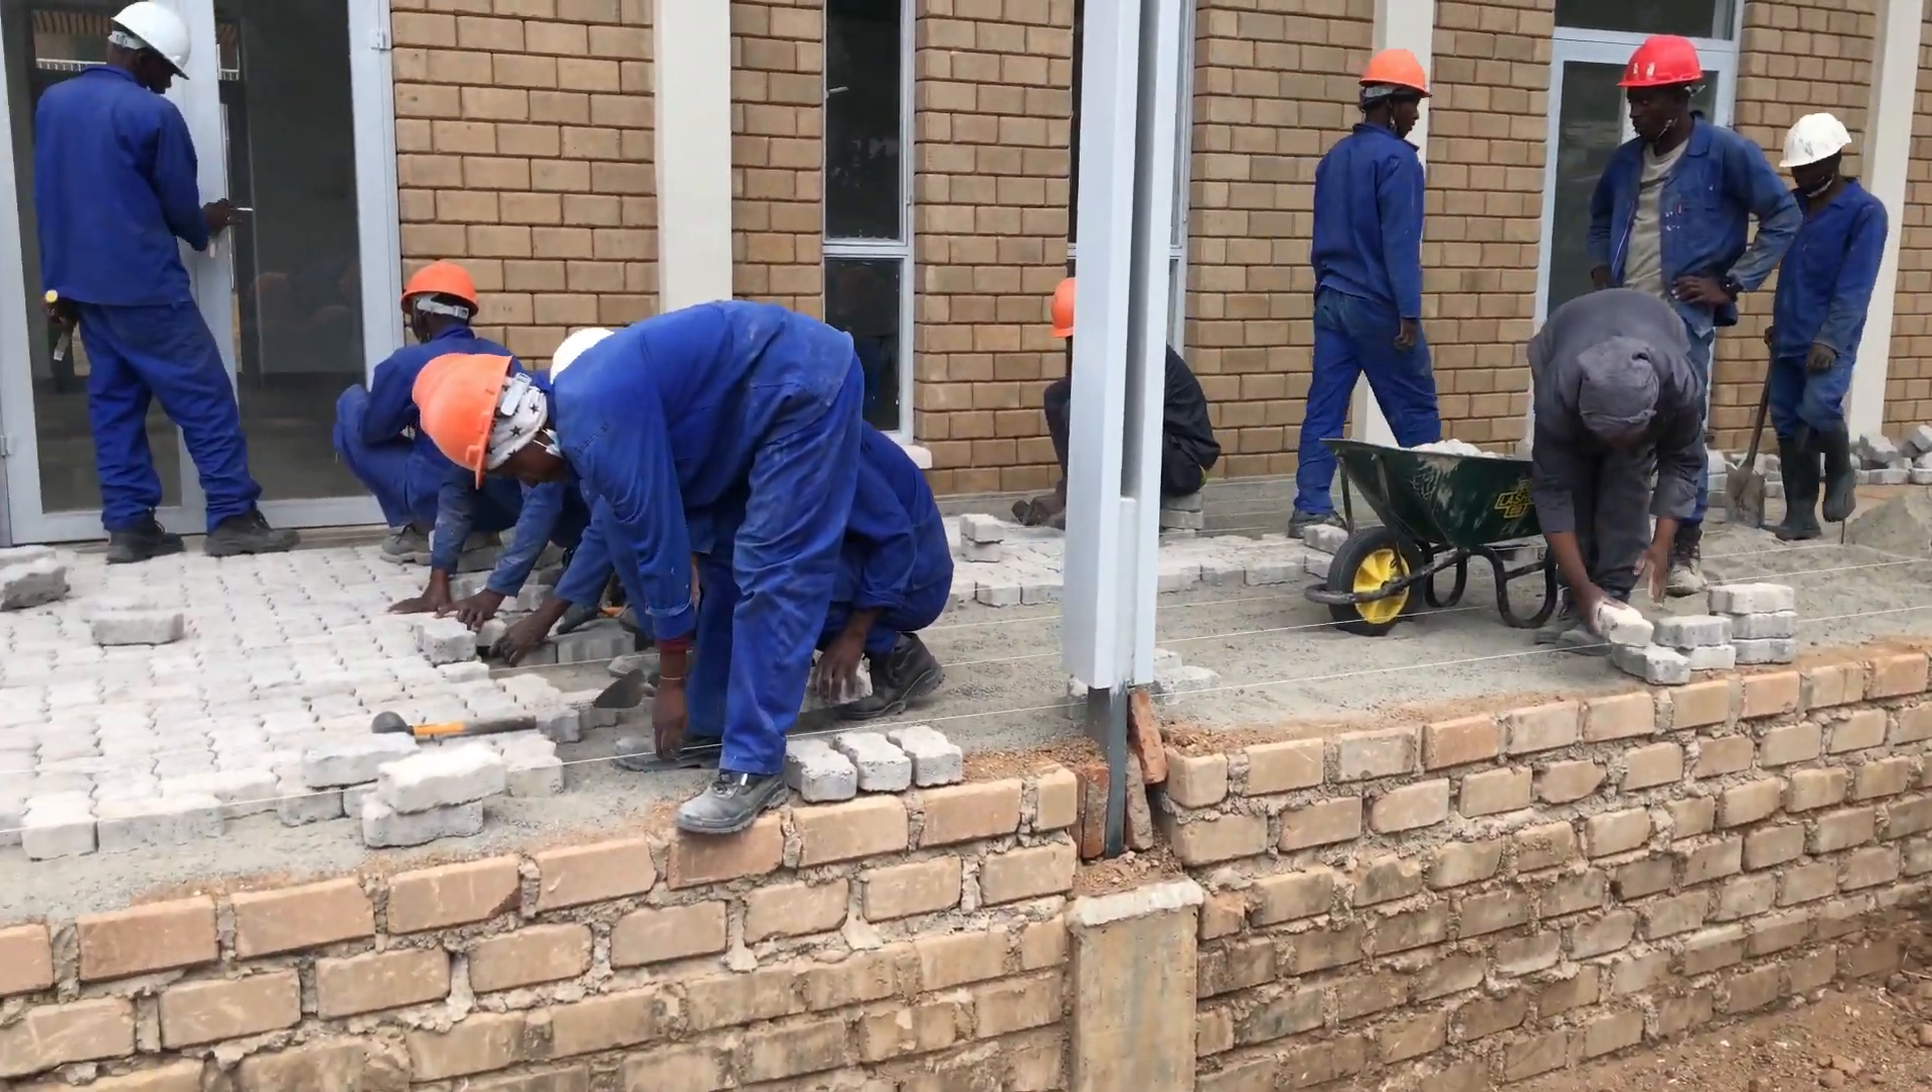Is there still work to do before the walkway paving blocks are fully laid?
Yes.